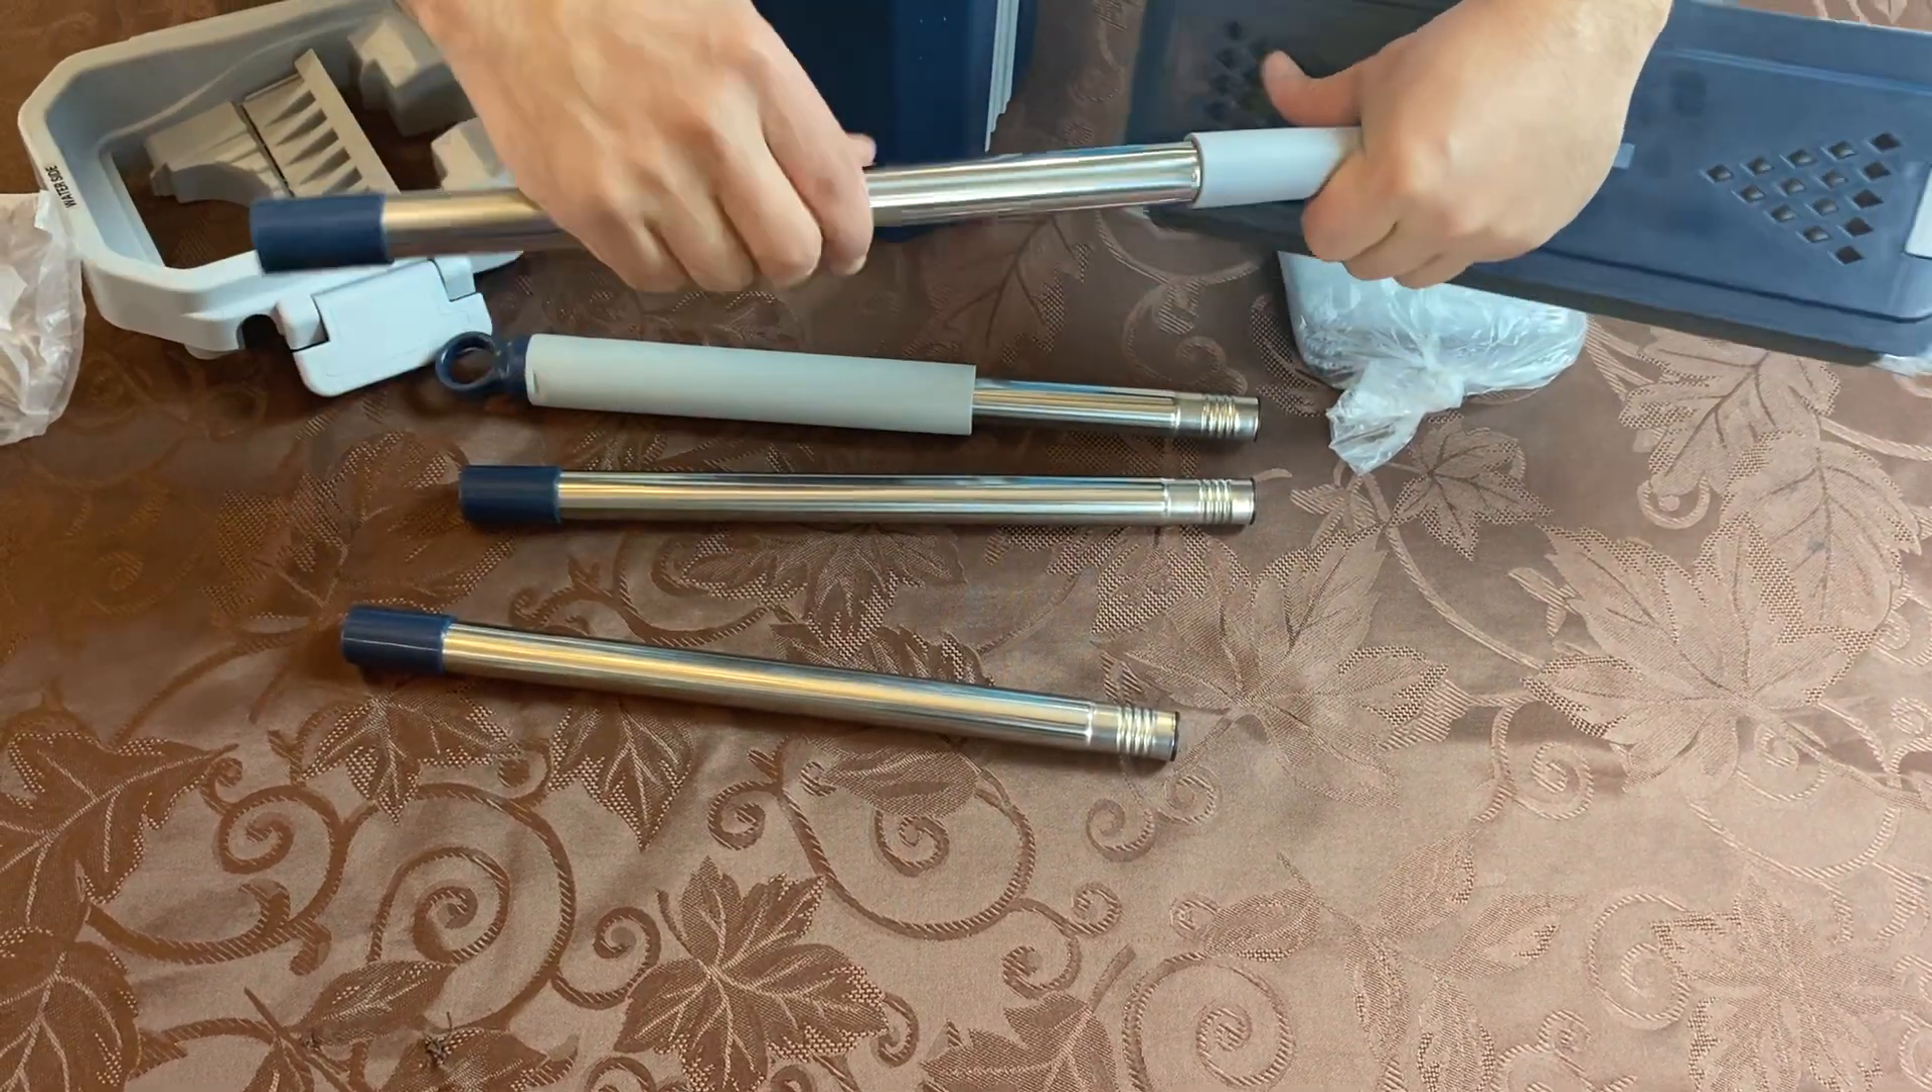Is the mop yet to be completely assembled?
Yes.